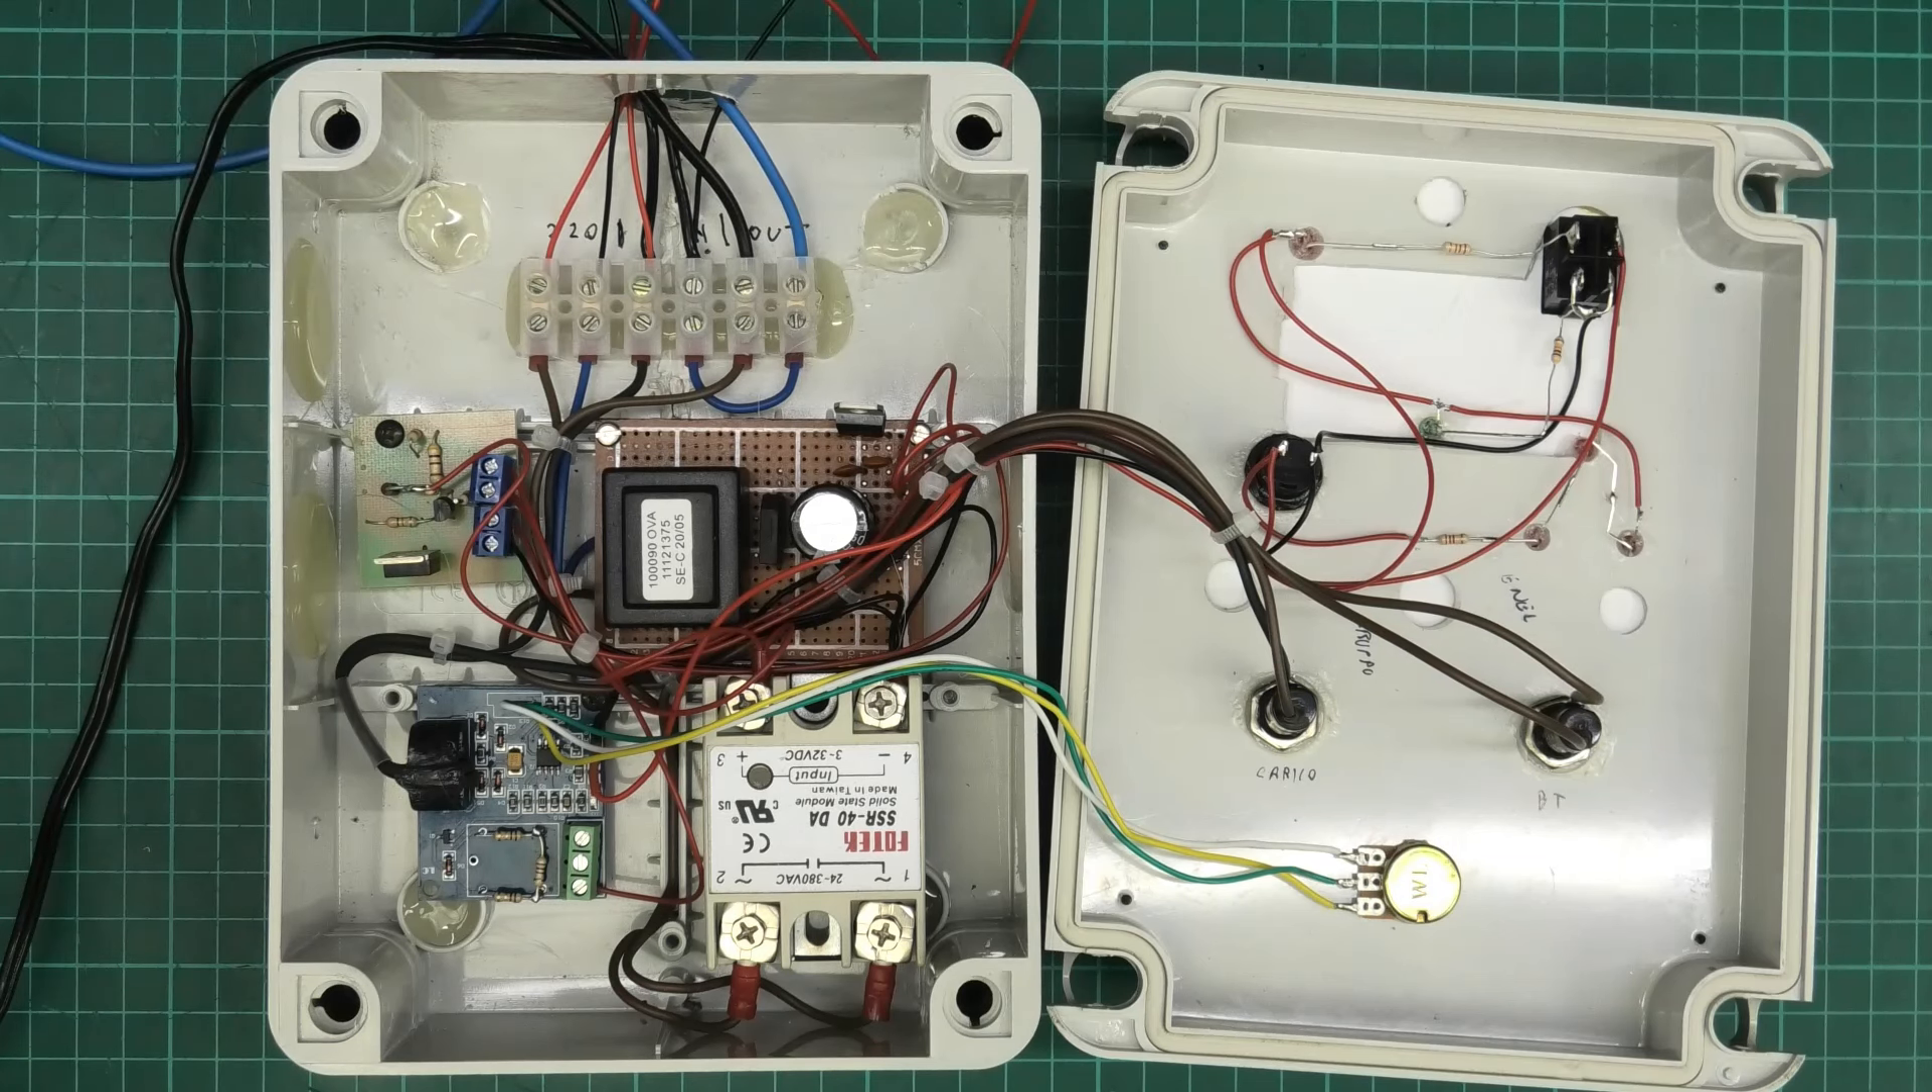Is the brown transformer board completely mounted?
Yes.